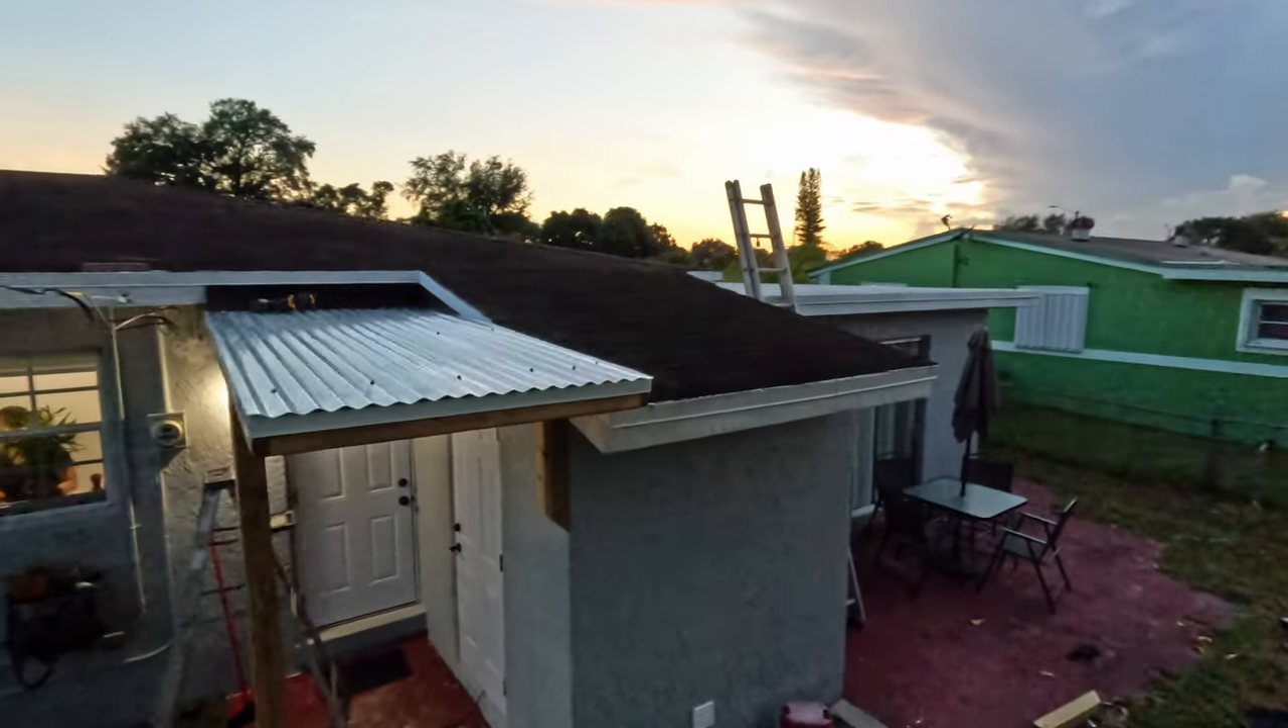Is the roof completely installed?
Yes.